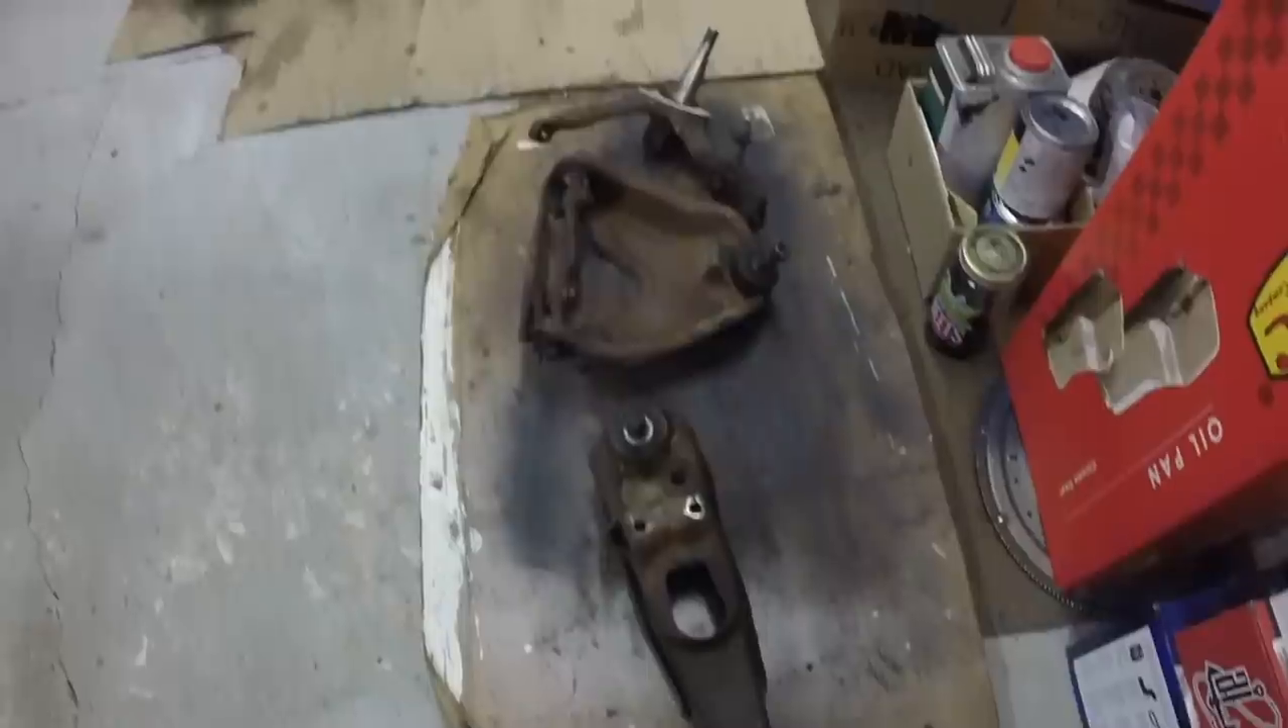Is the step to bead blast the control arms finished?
No.